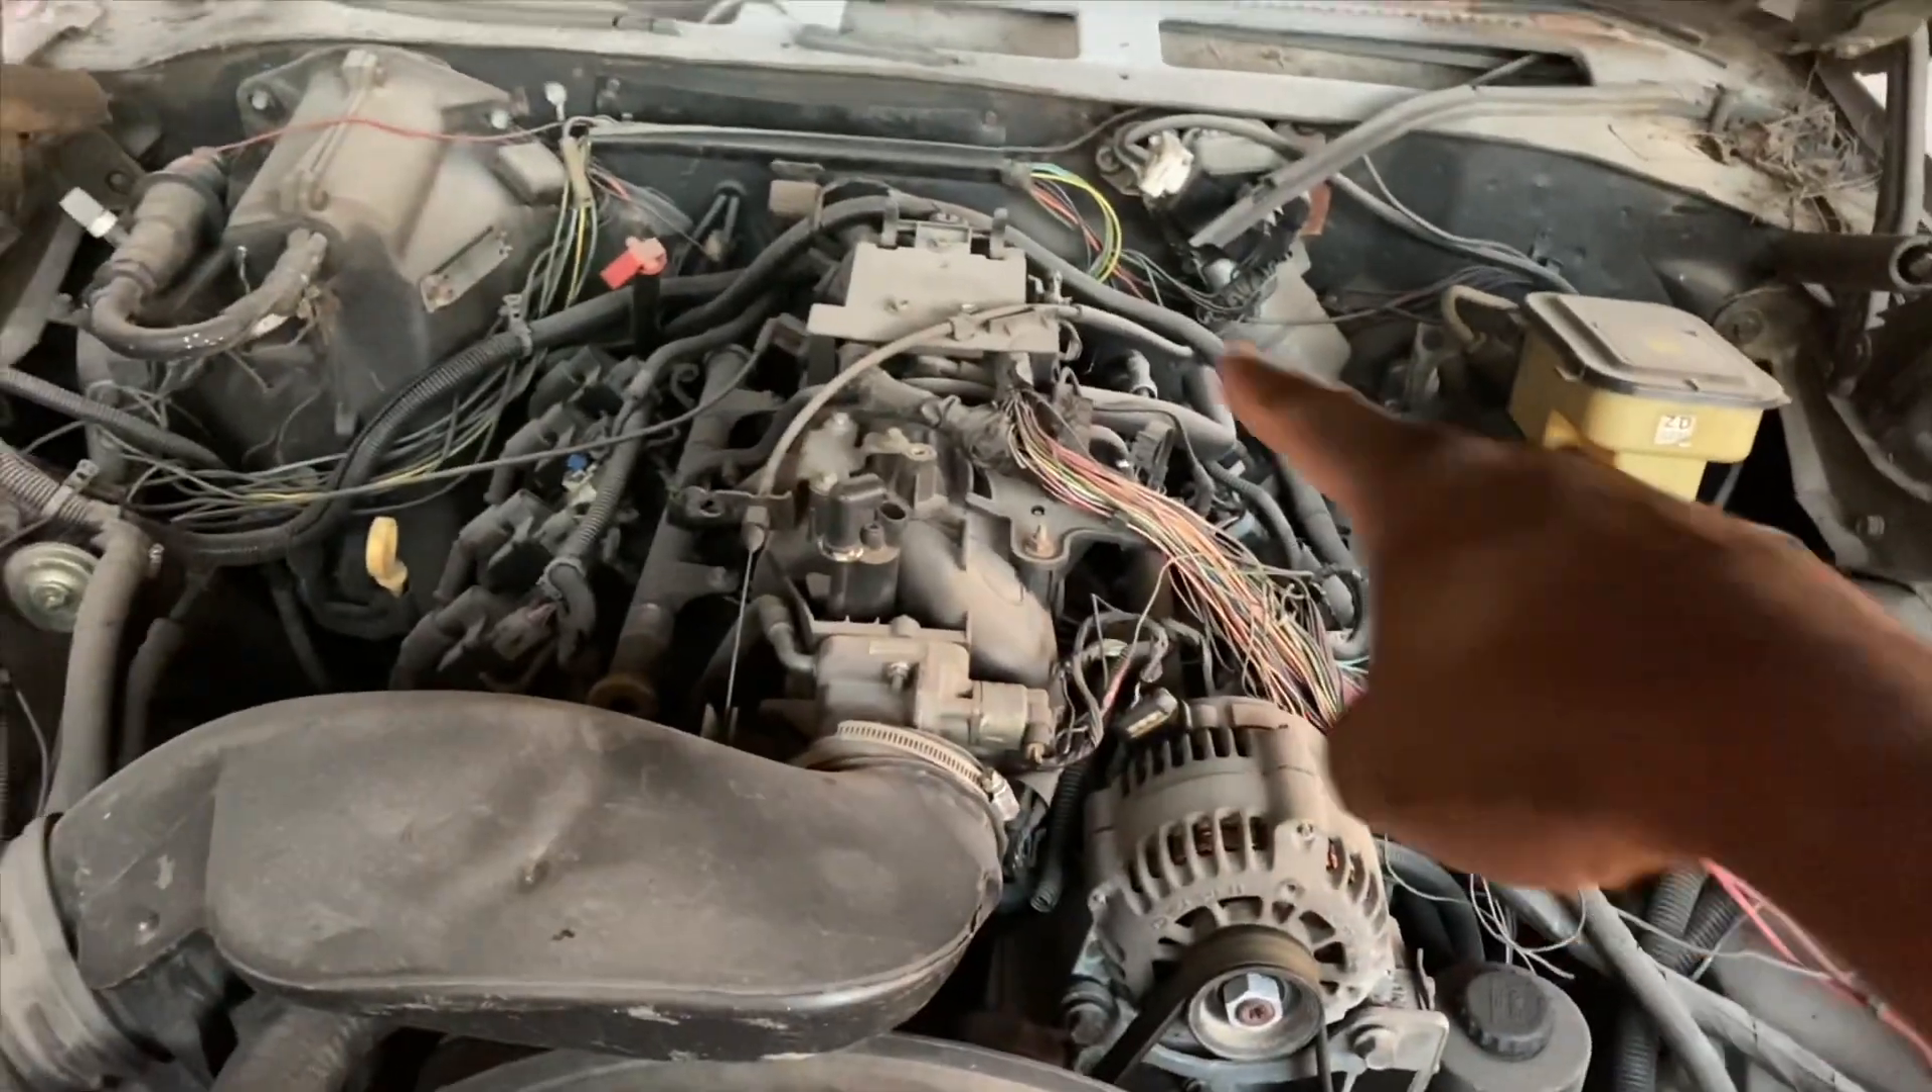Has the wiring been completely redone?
No.